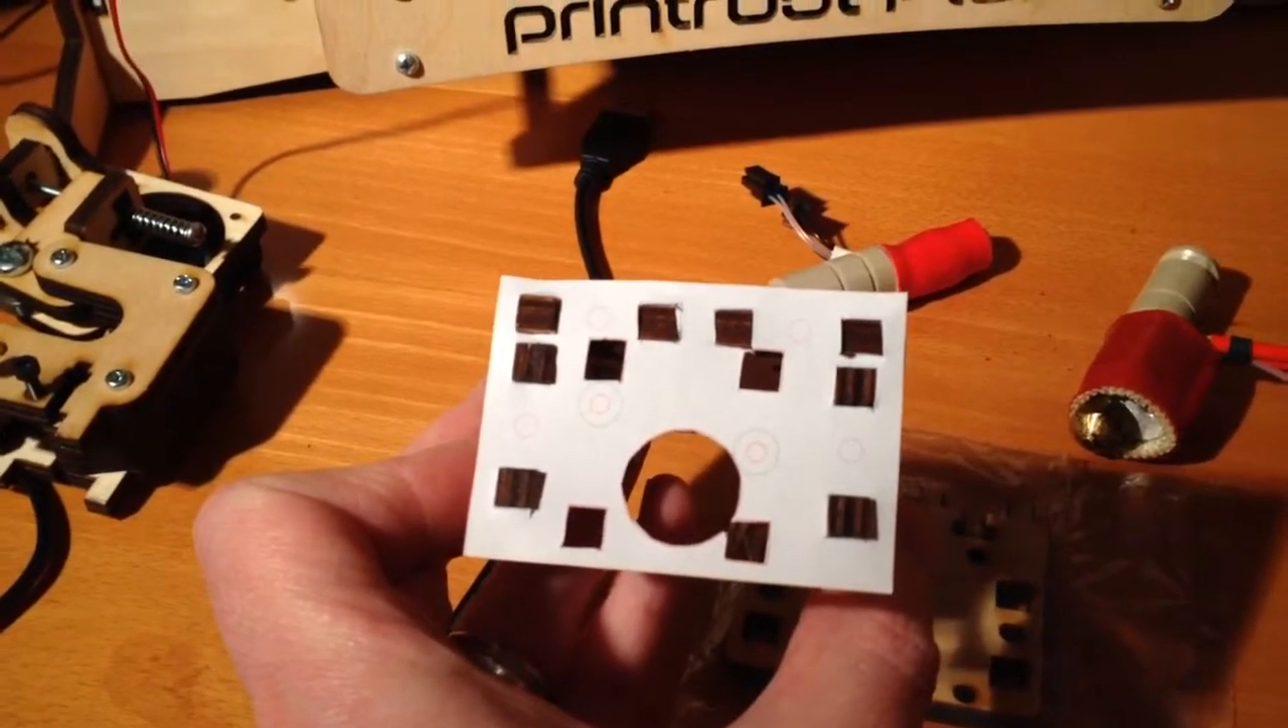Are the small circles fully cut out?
No.